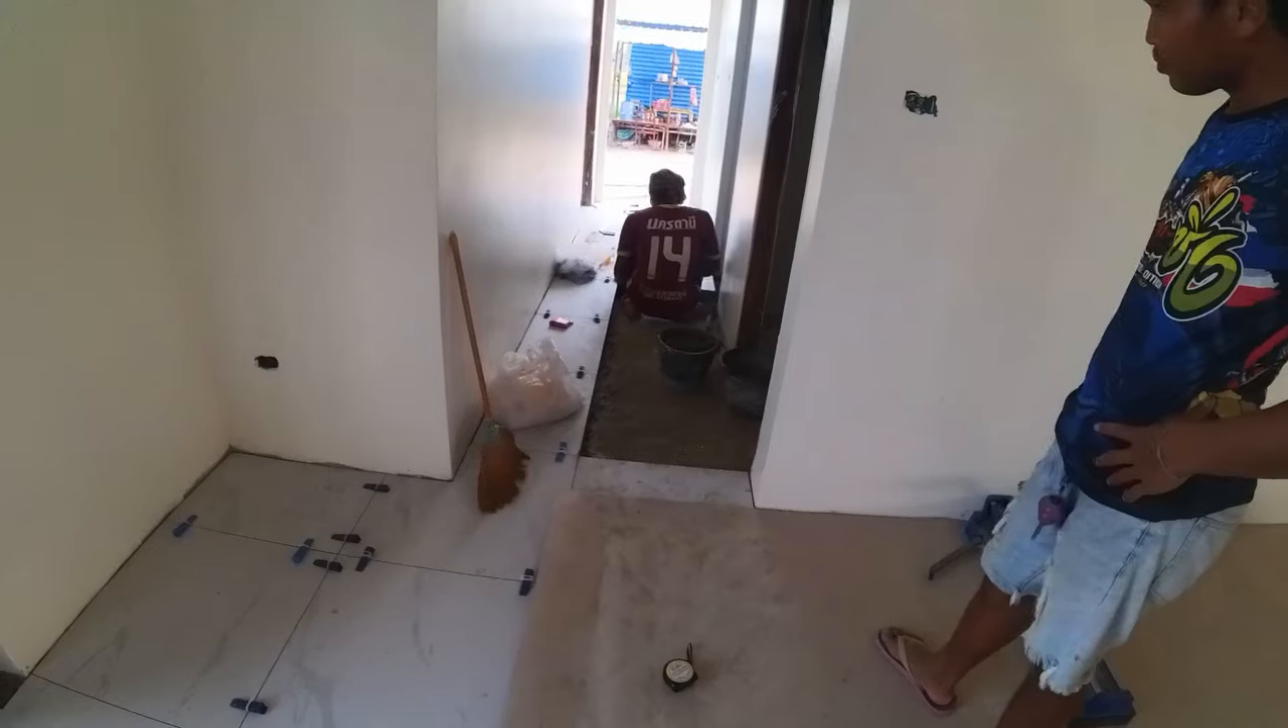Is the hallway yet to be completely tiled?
Yes.